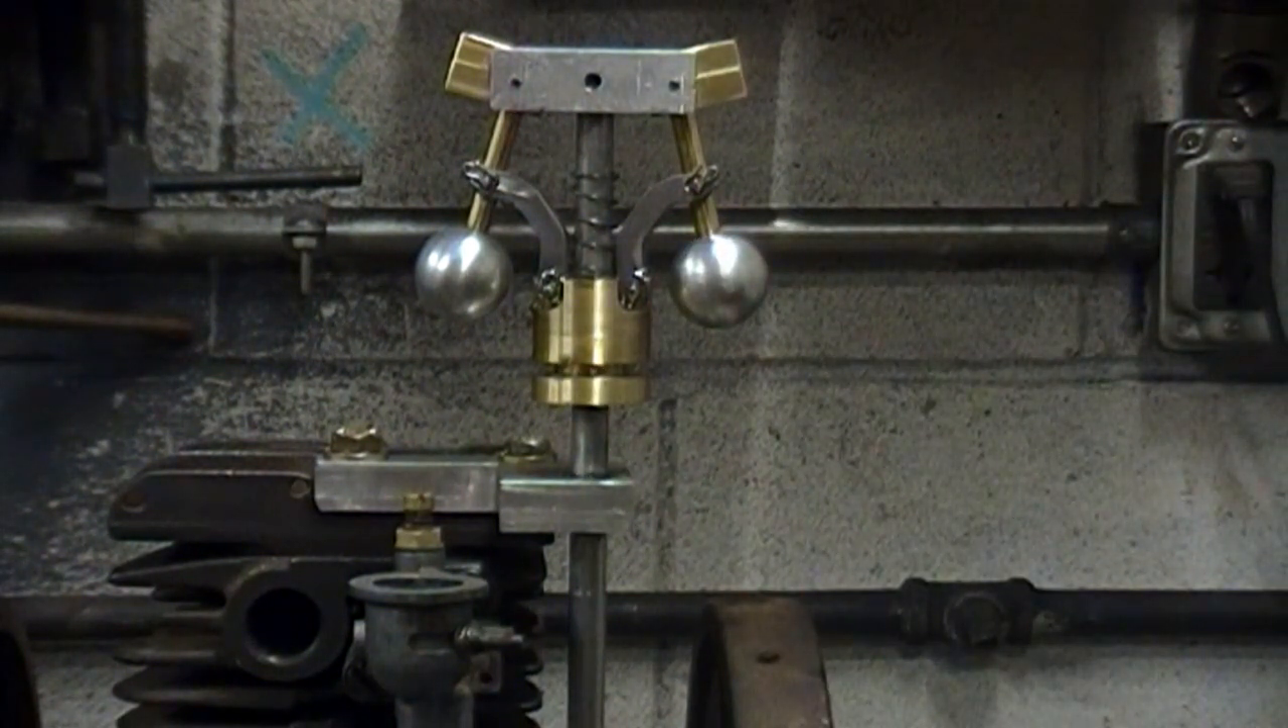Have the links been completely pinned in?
Yes.